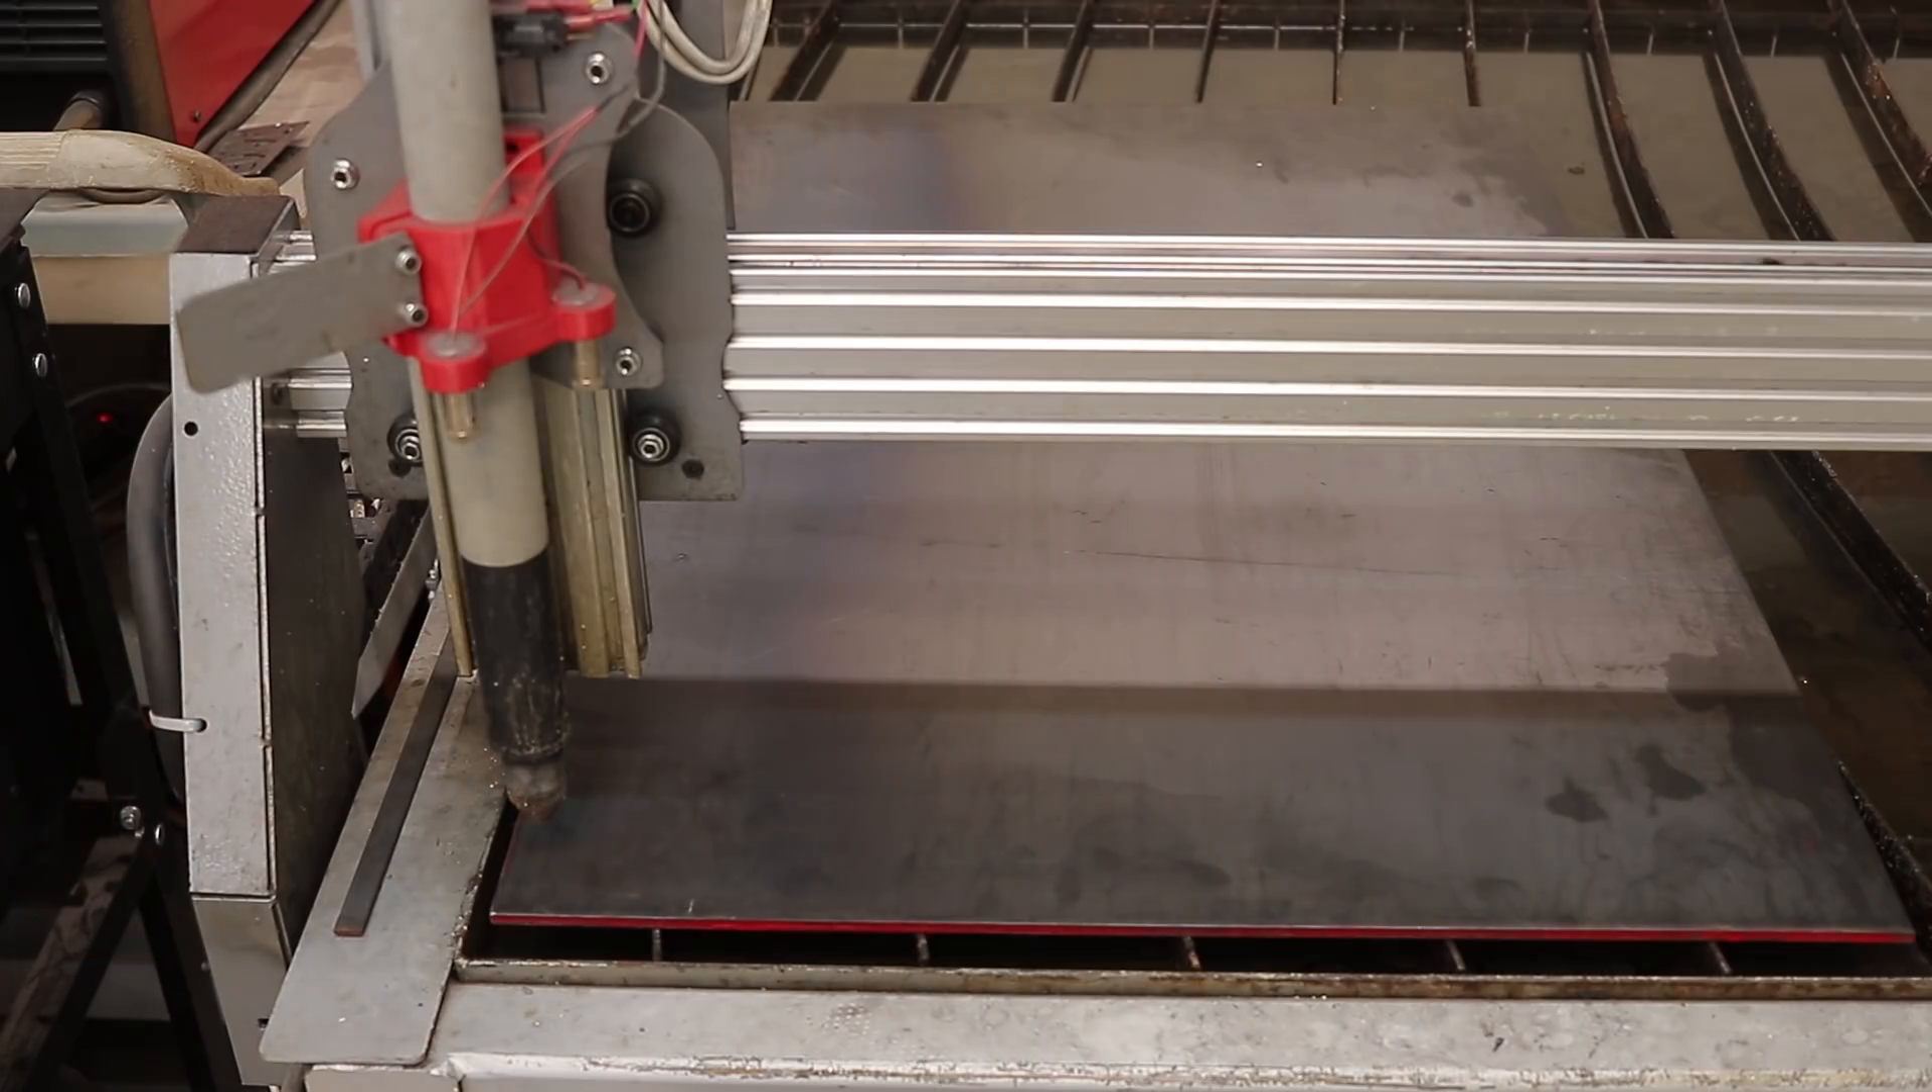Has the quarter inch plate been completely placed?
Yes.